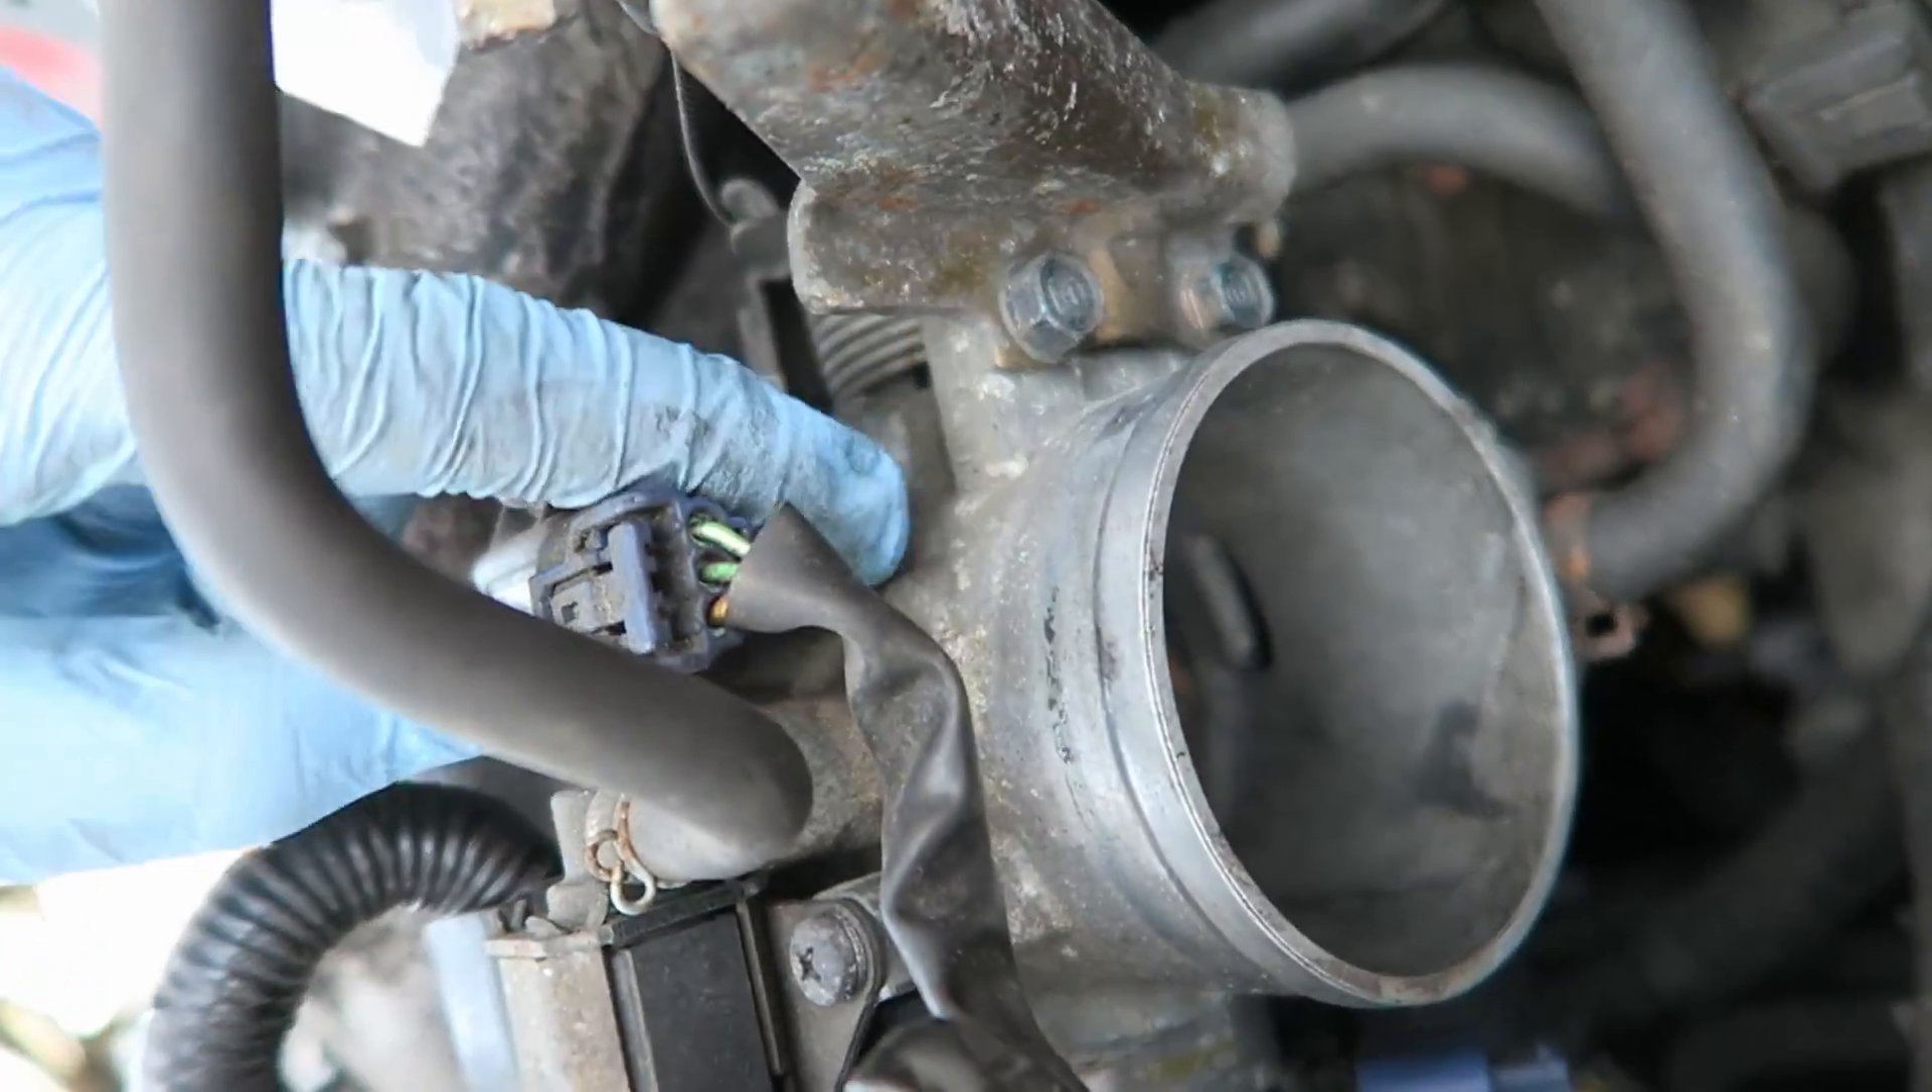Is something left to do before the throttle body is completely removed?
Yes.